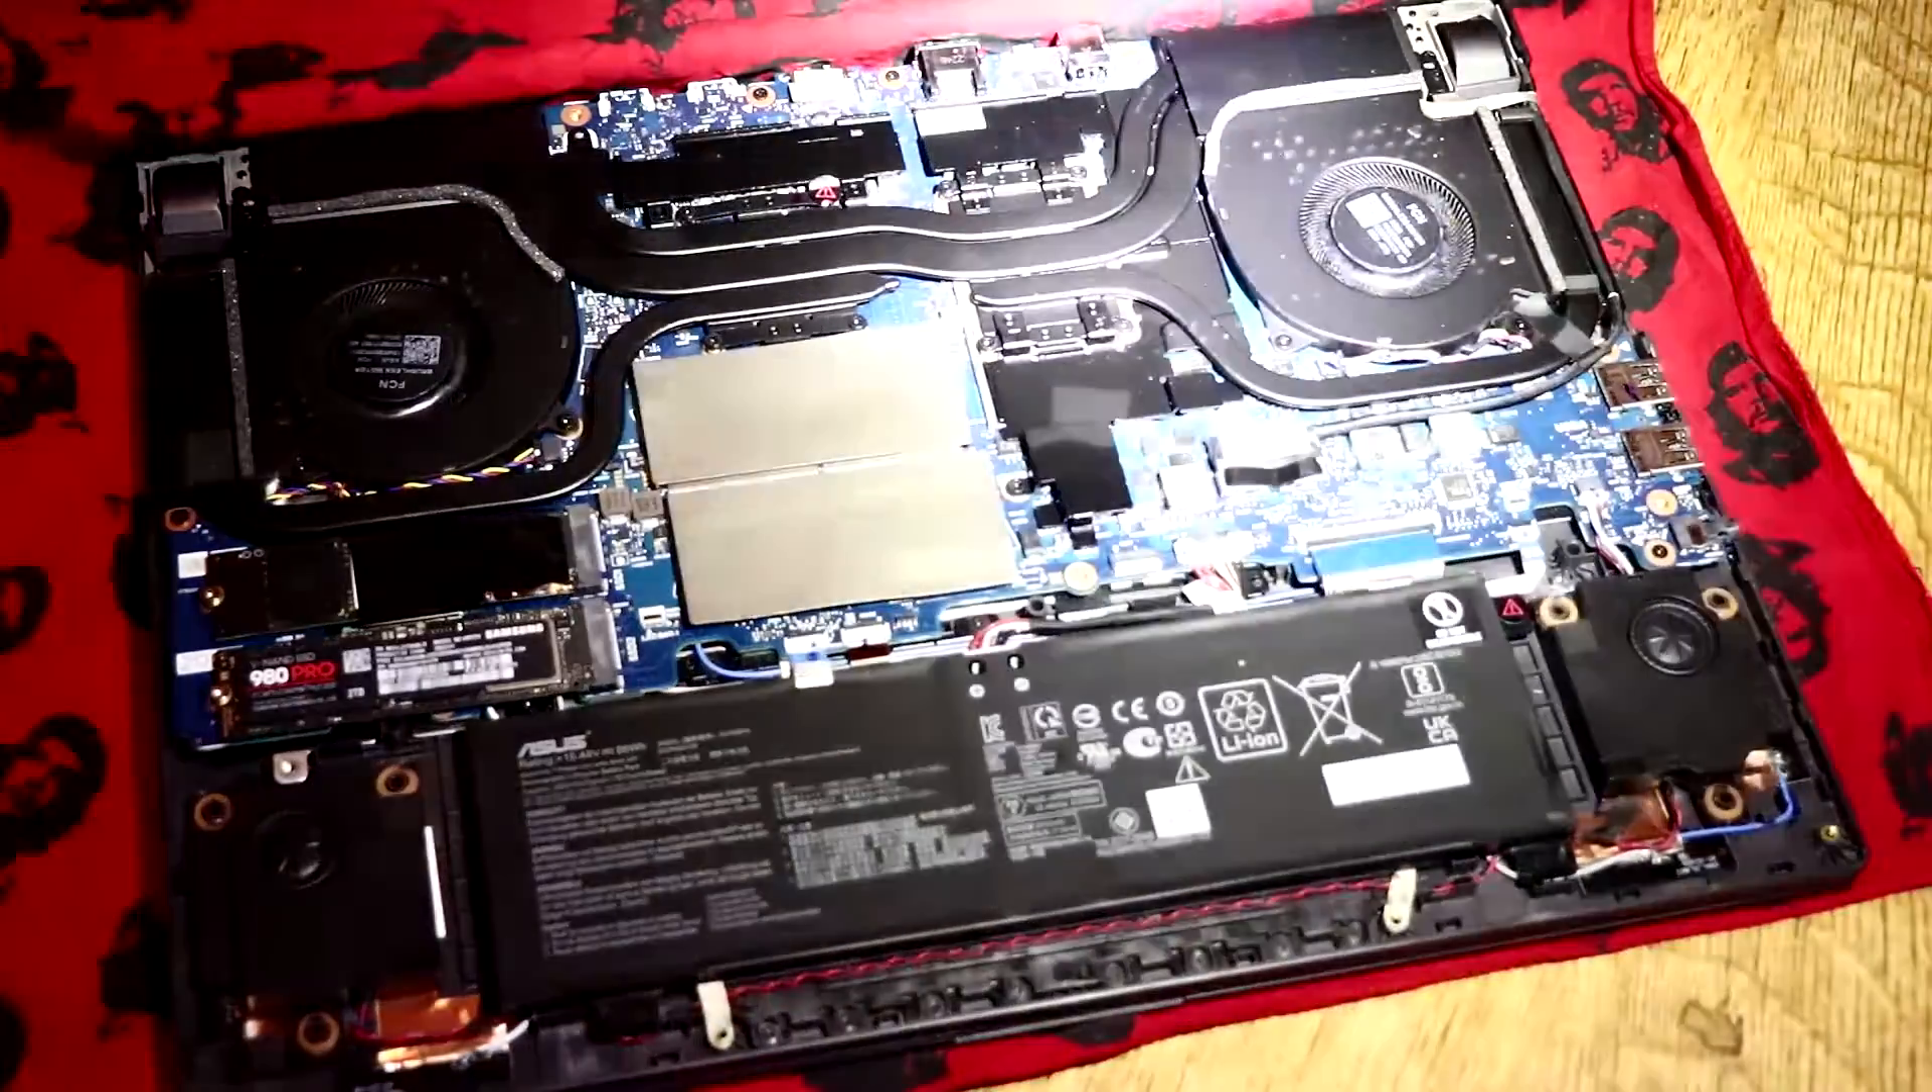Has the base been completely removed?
Yes.